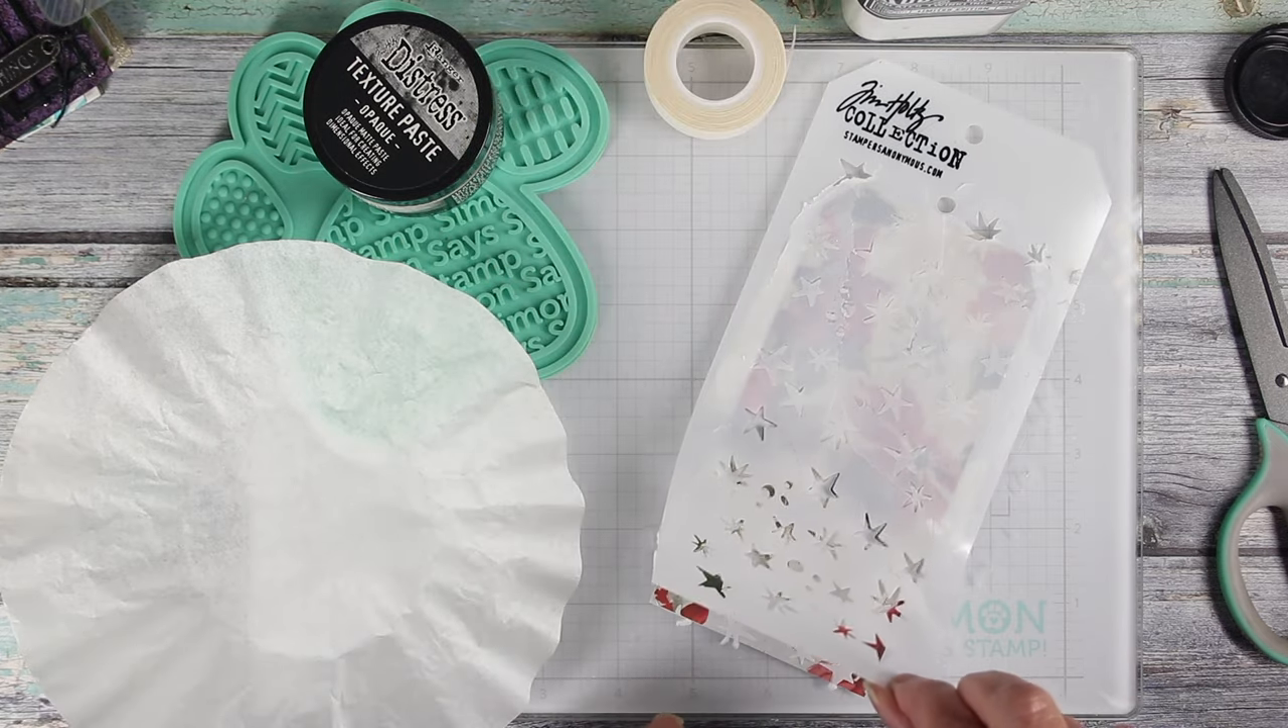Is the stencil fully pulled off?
No.